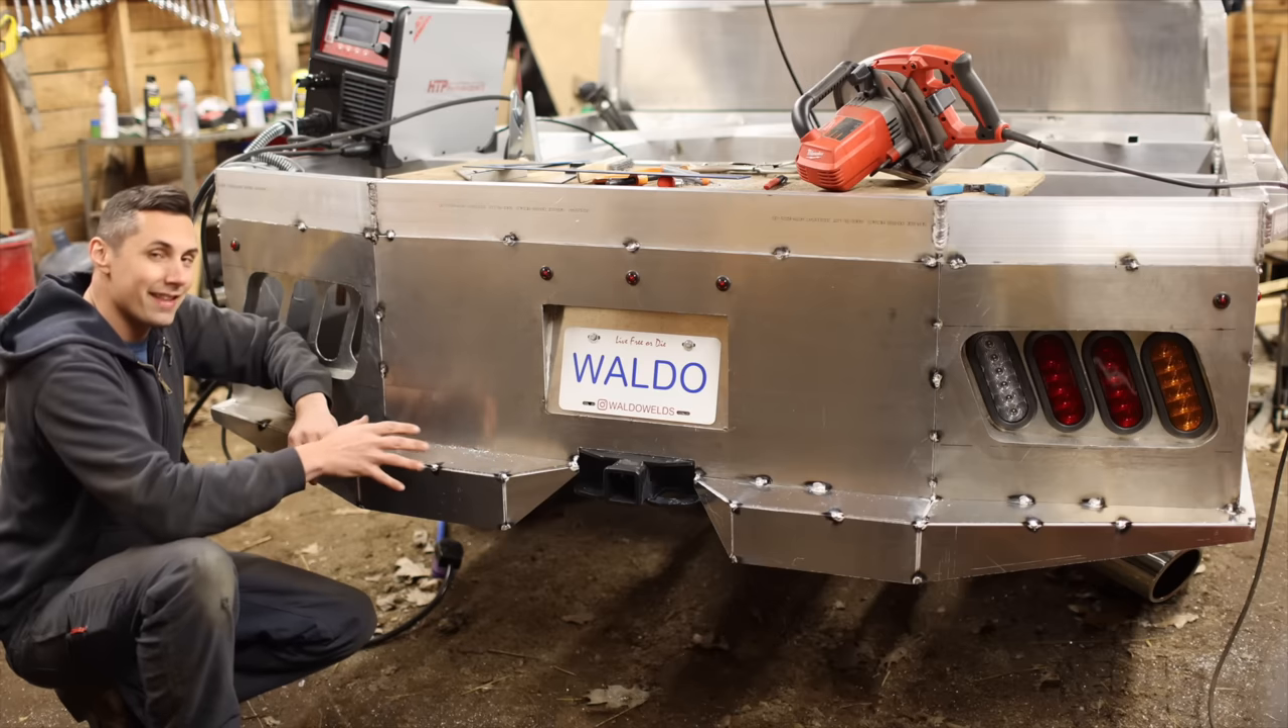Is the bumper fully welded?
No.